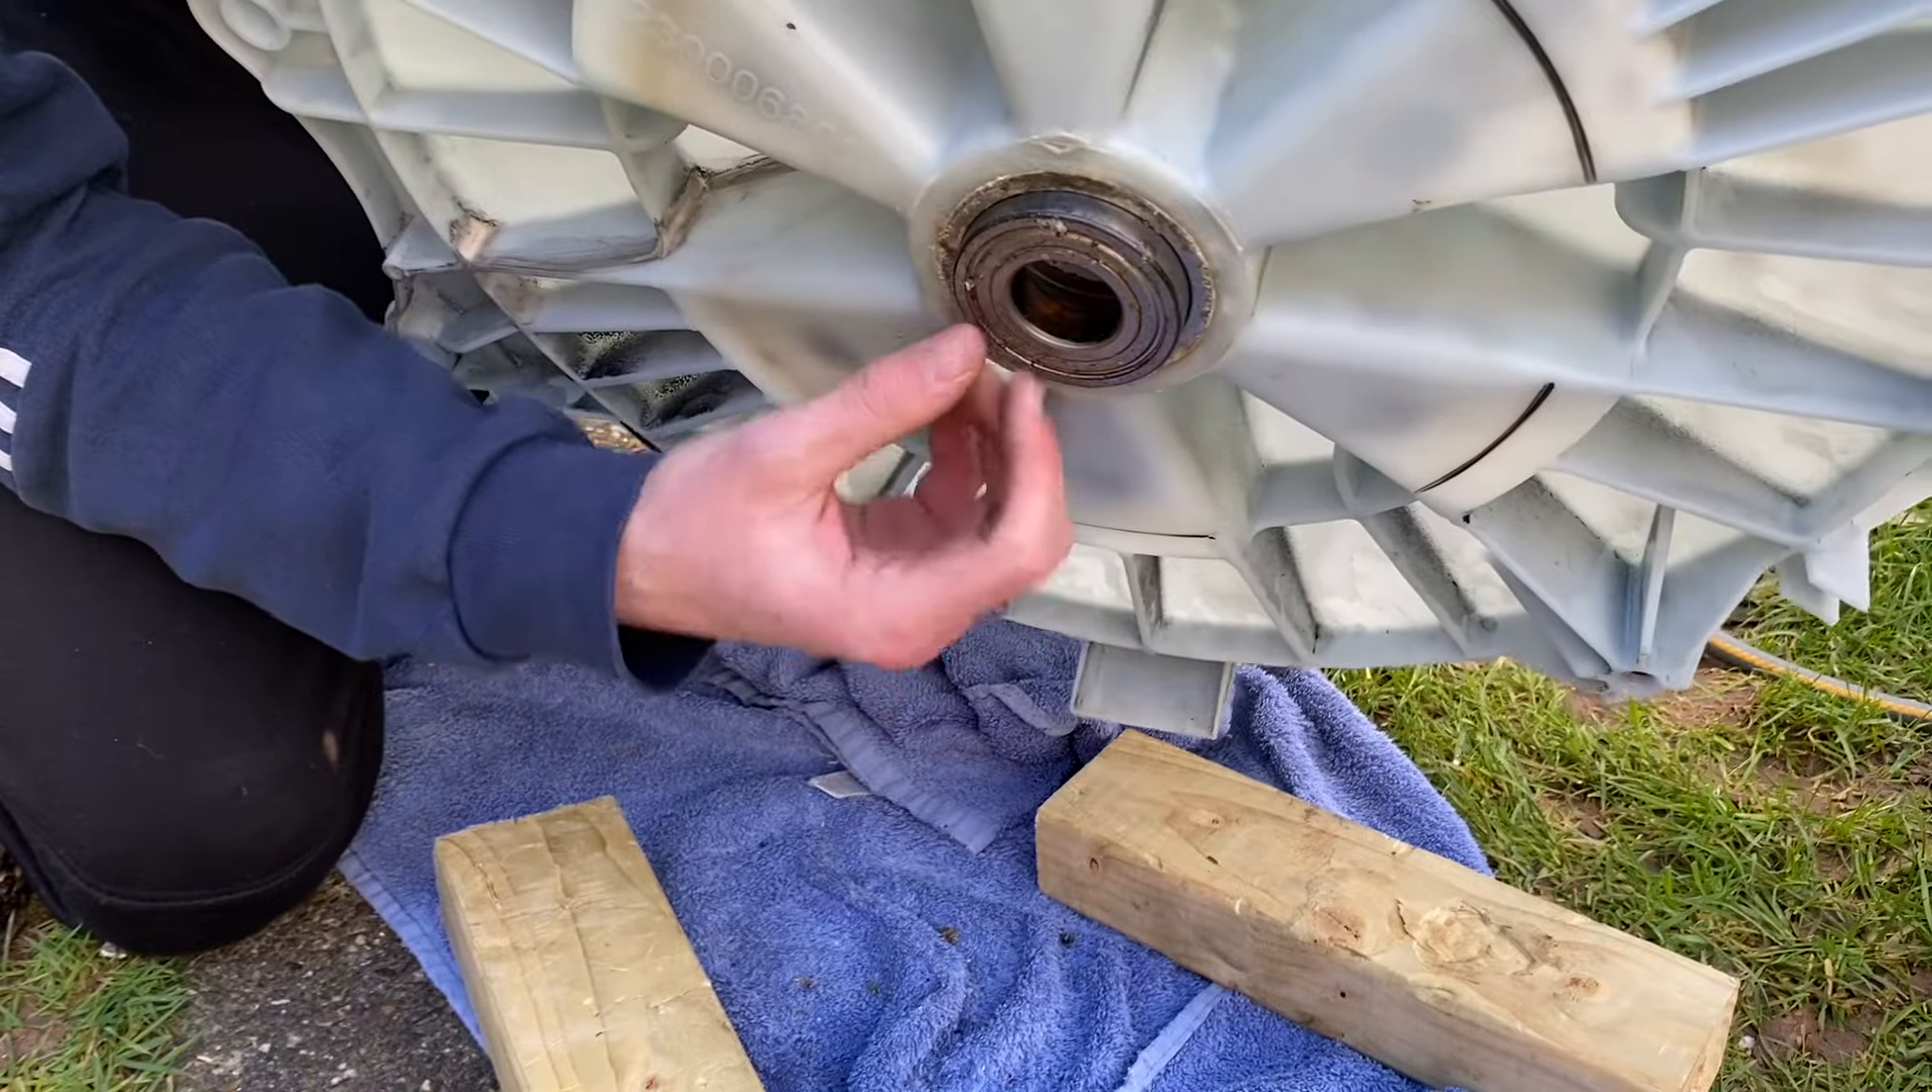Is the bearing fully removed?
No.